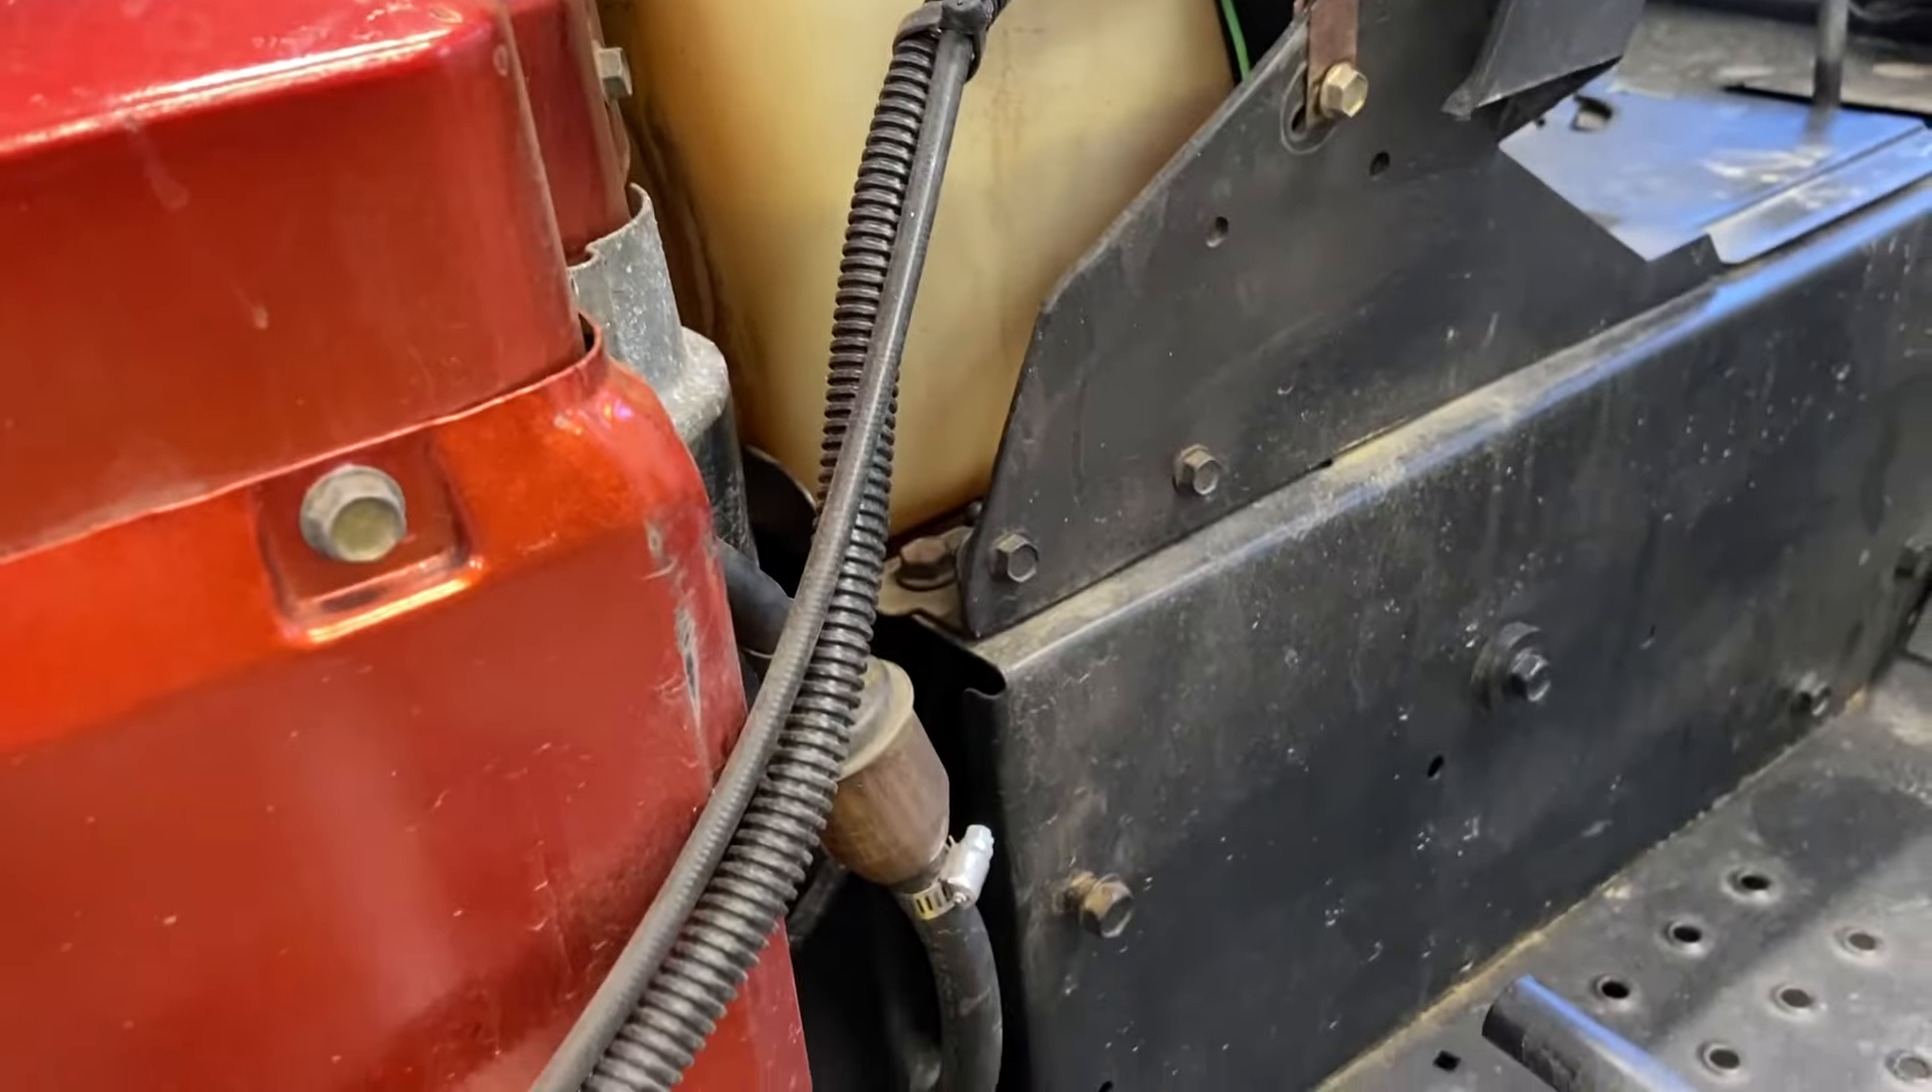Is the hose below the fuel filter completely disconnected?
No.